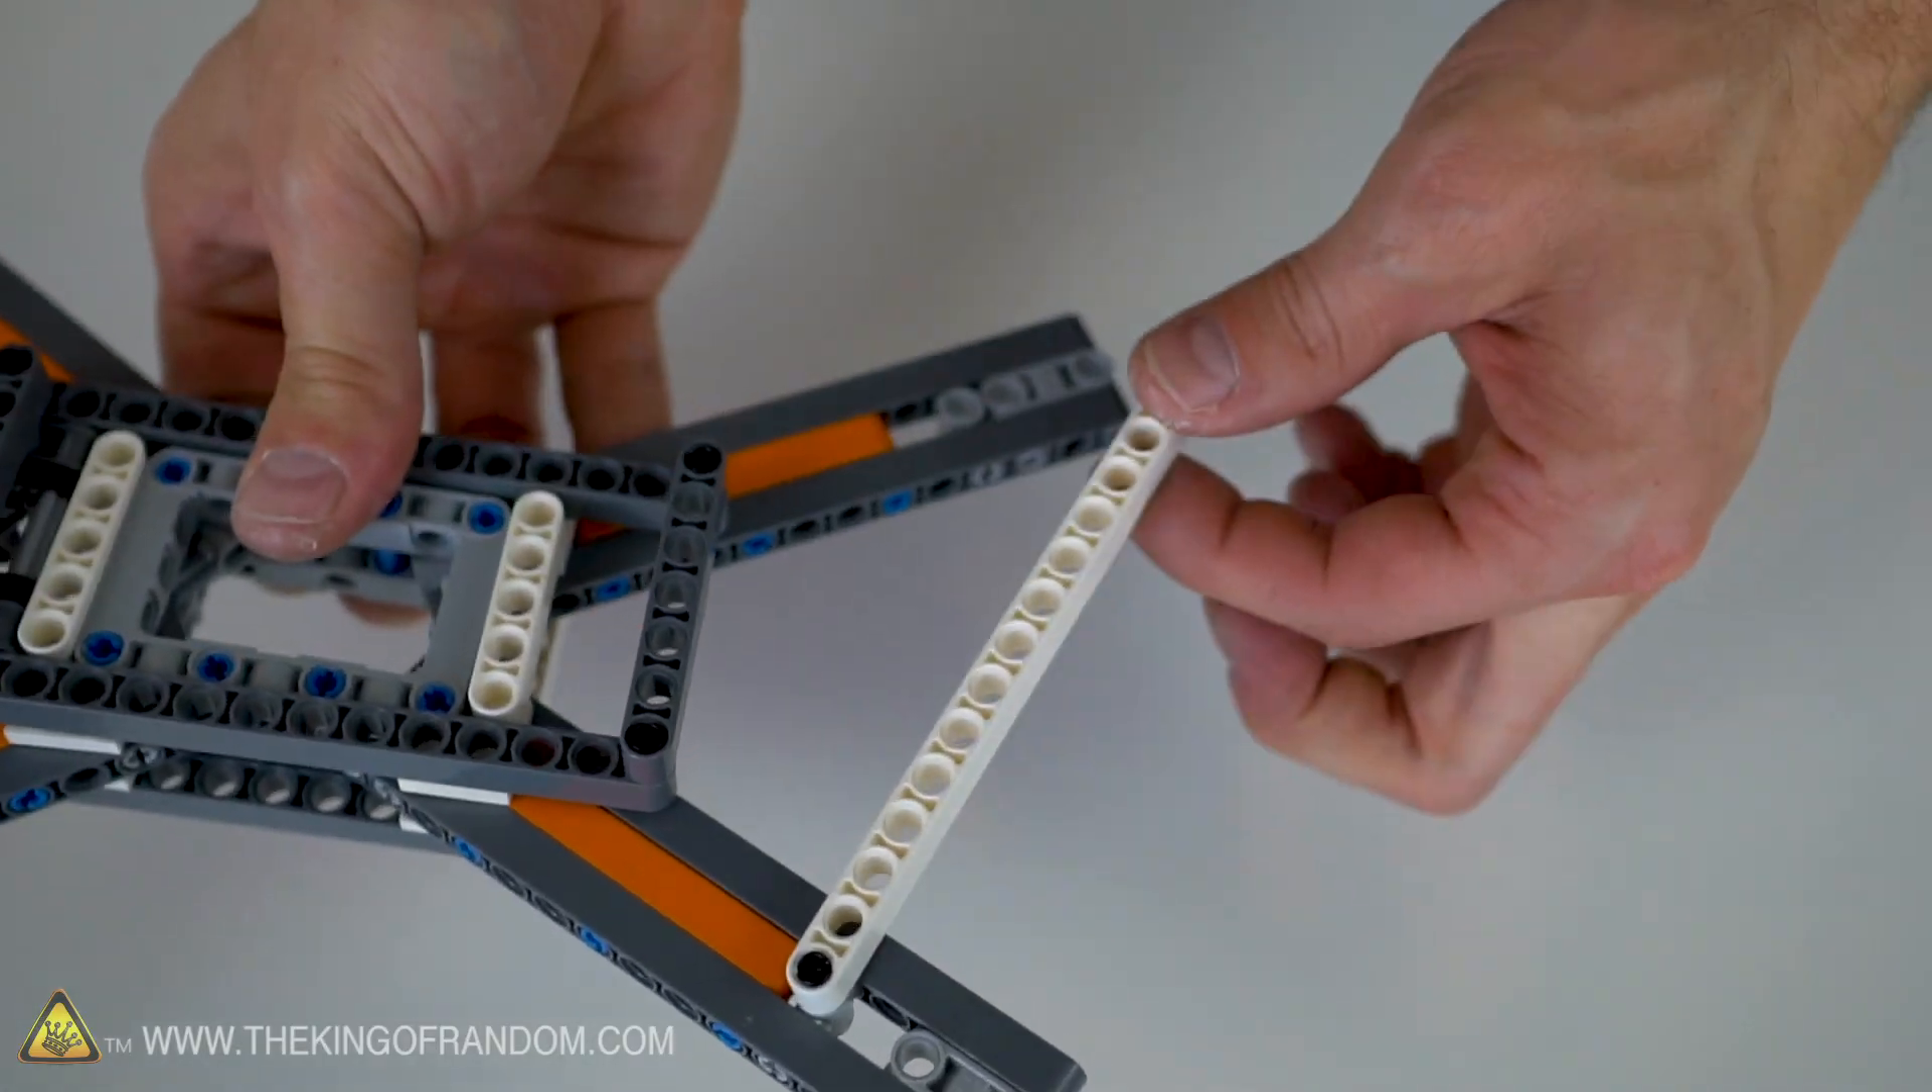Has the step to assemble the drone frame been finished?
No.